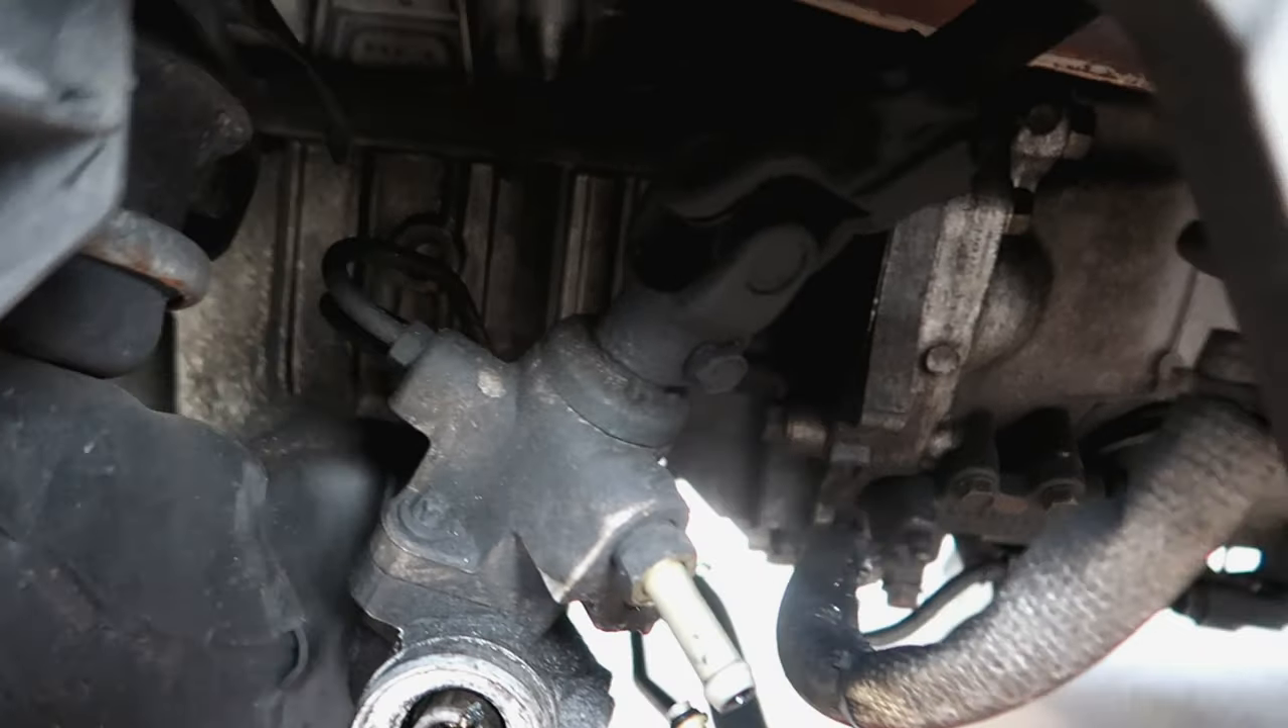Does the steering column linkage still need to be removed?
Yes.